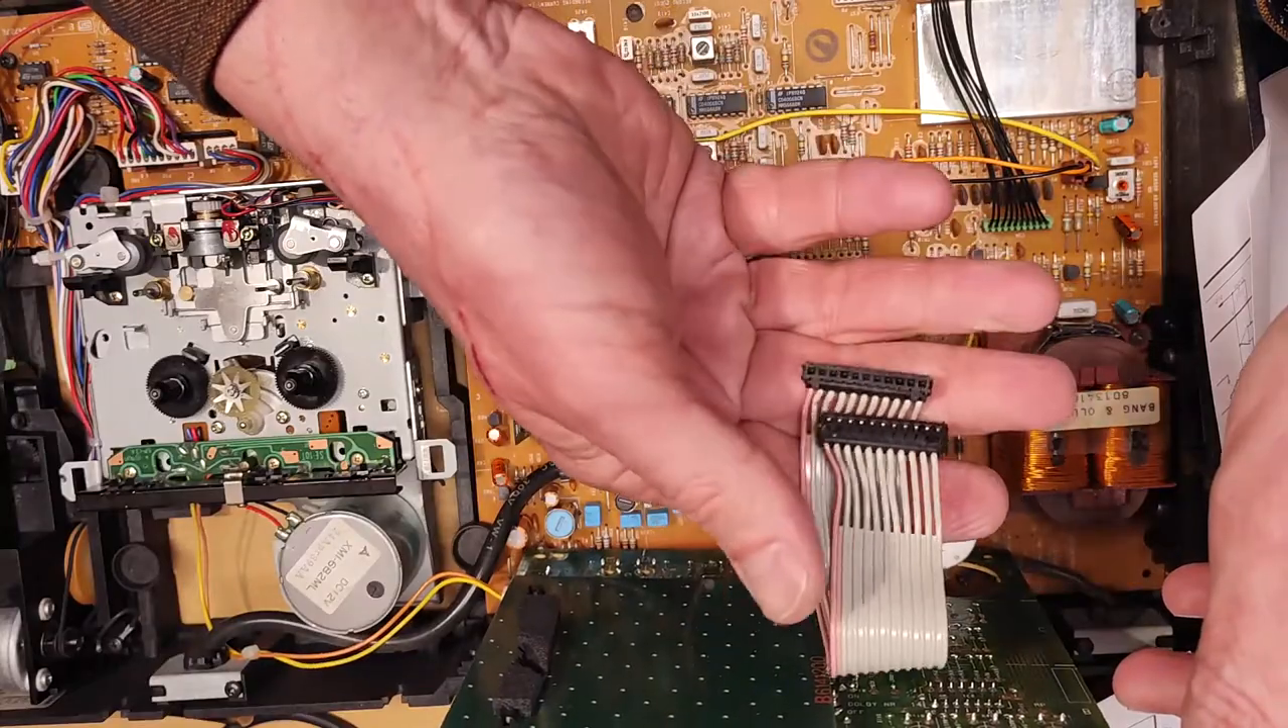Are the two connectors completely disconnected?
Yes.